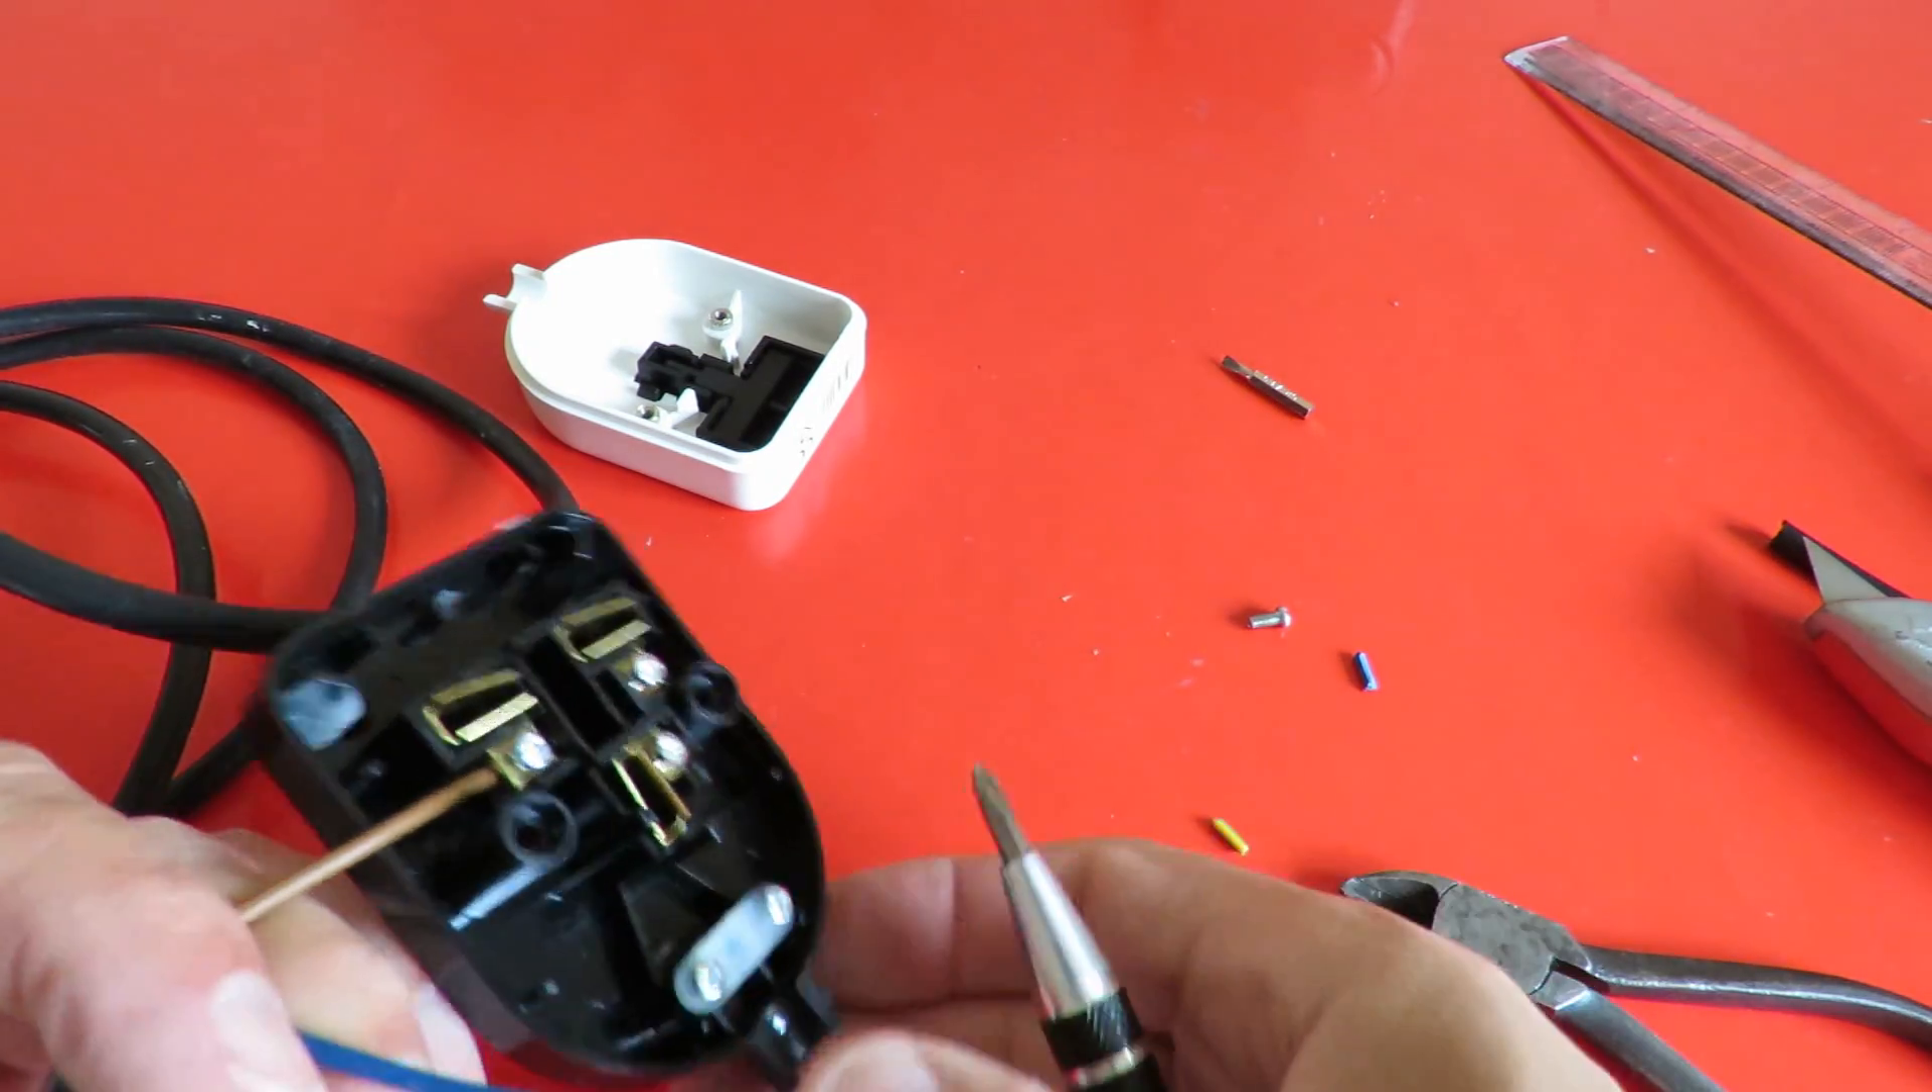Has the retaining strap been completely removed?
No.